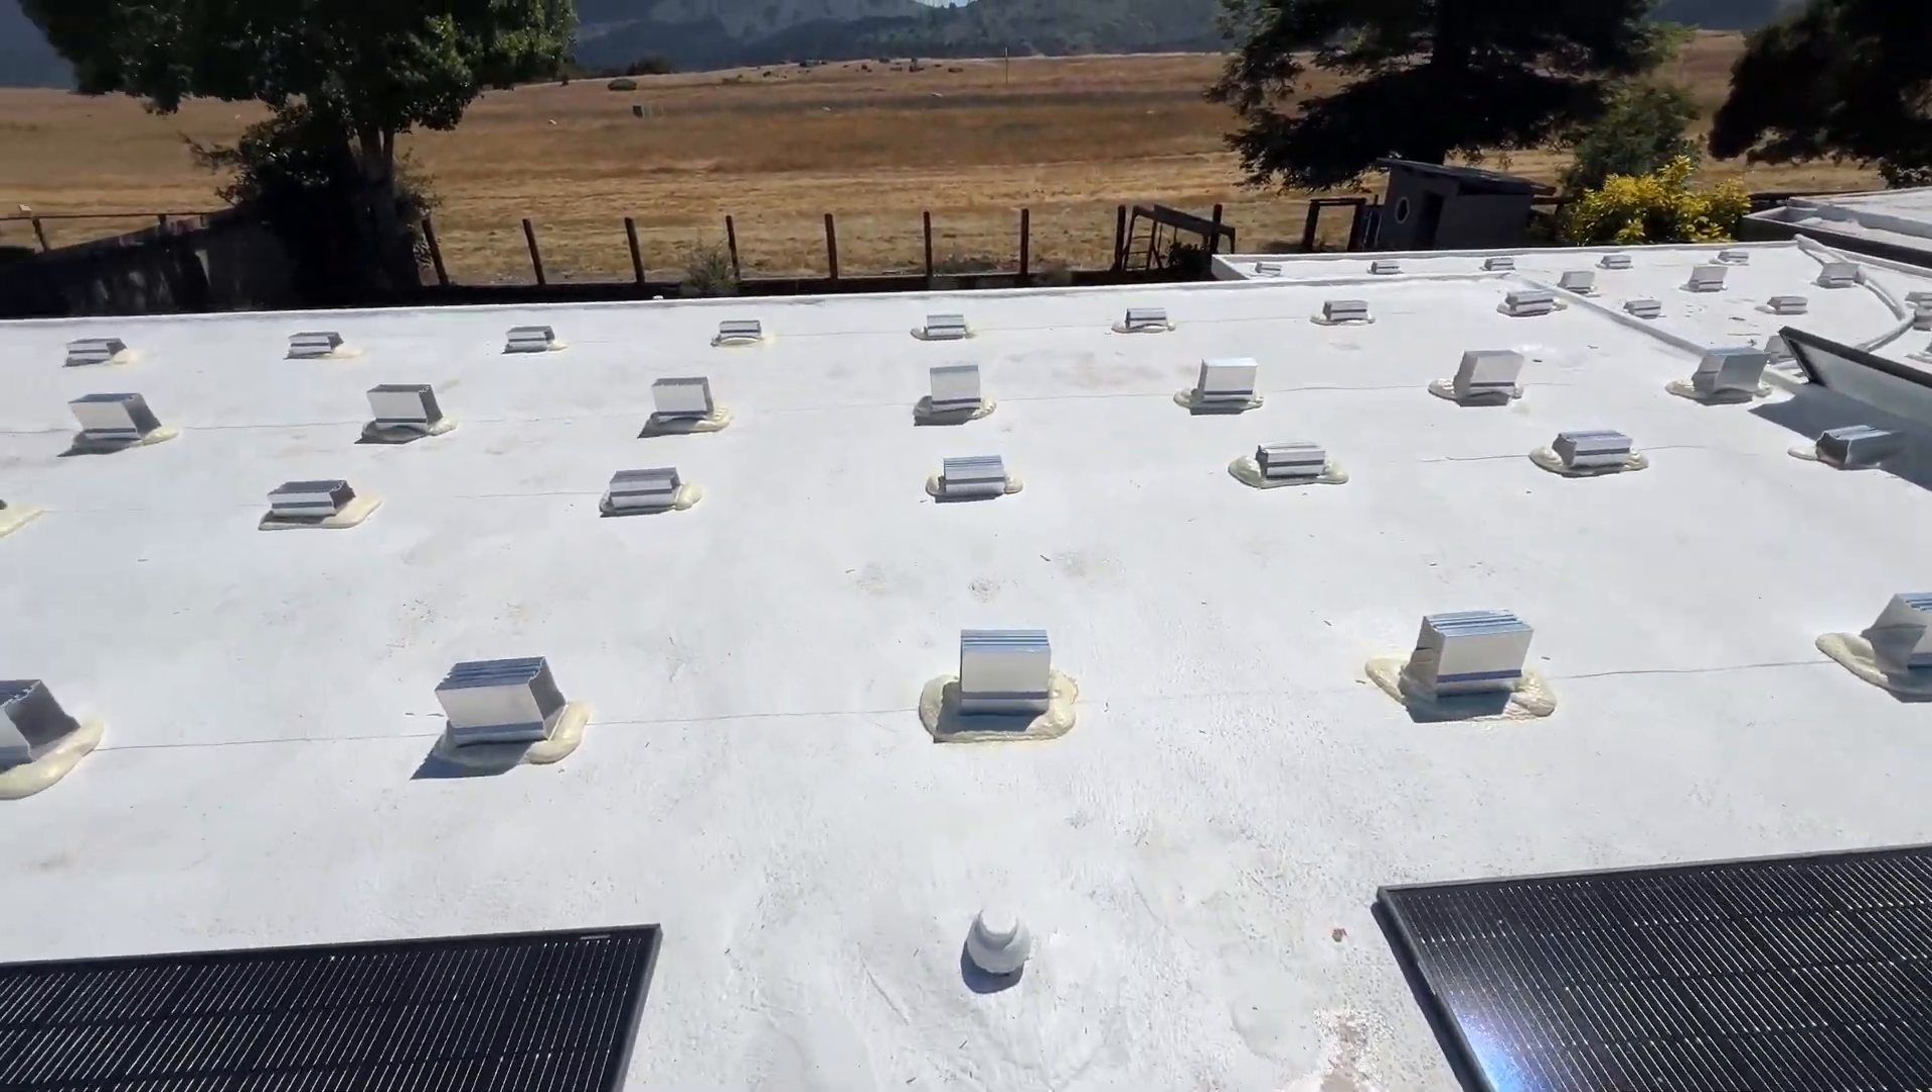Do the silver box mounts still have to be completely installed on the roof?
No.